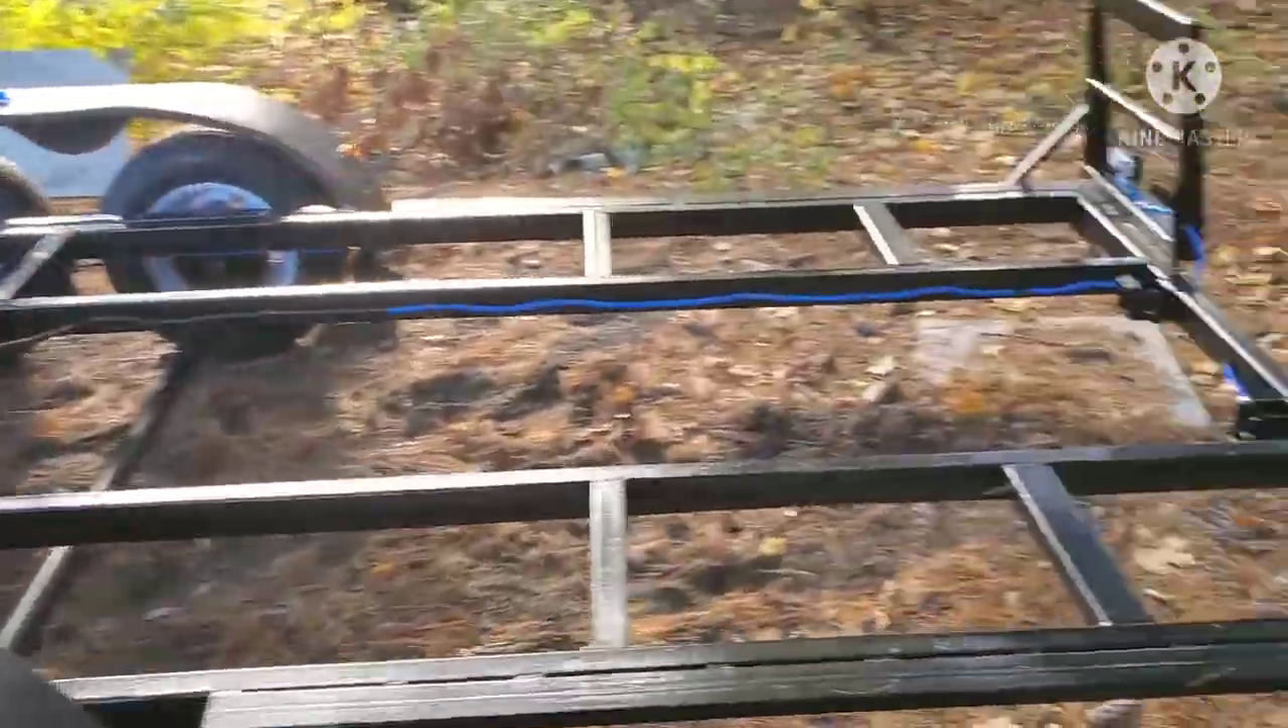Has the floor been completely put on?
No.